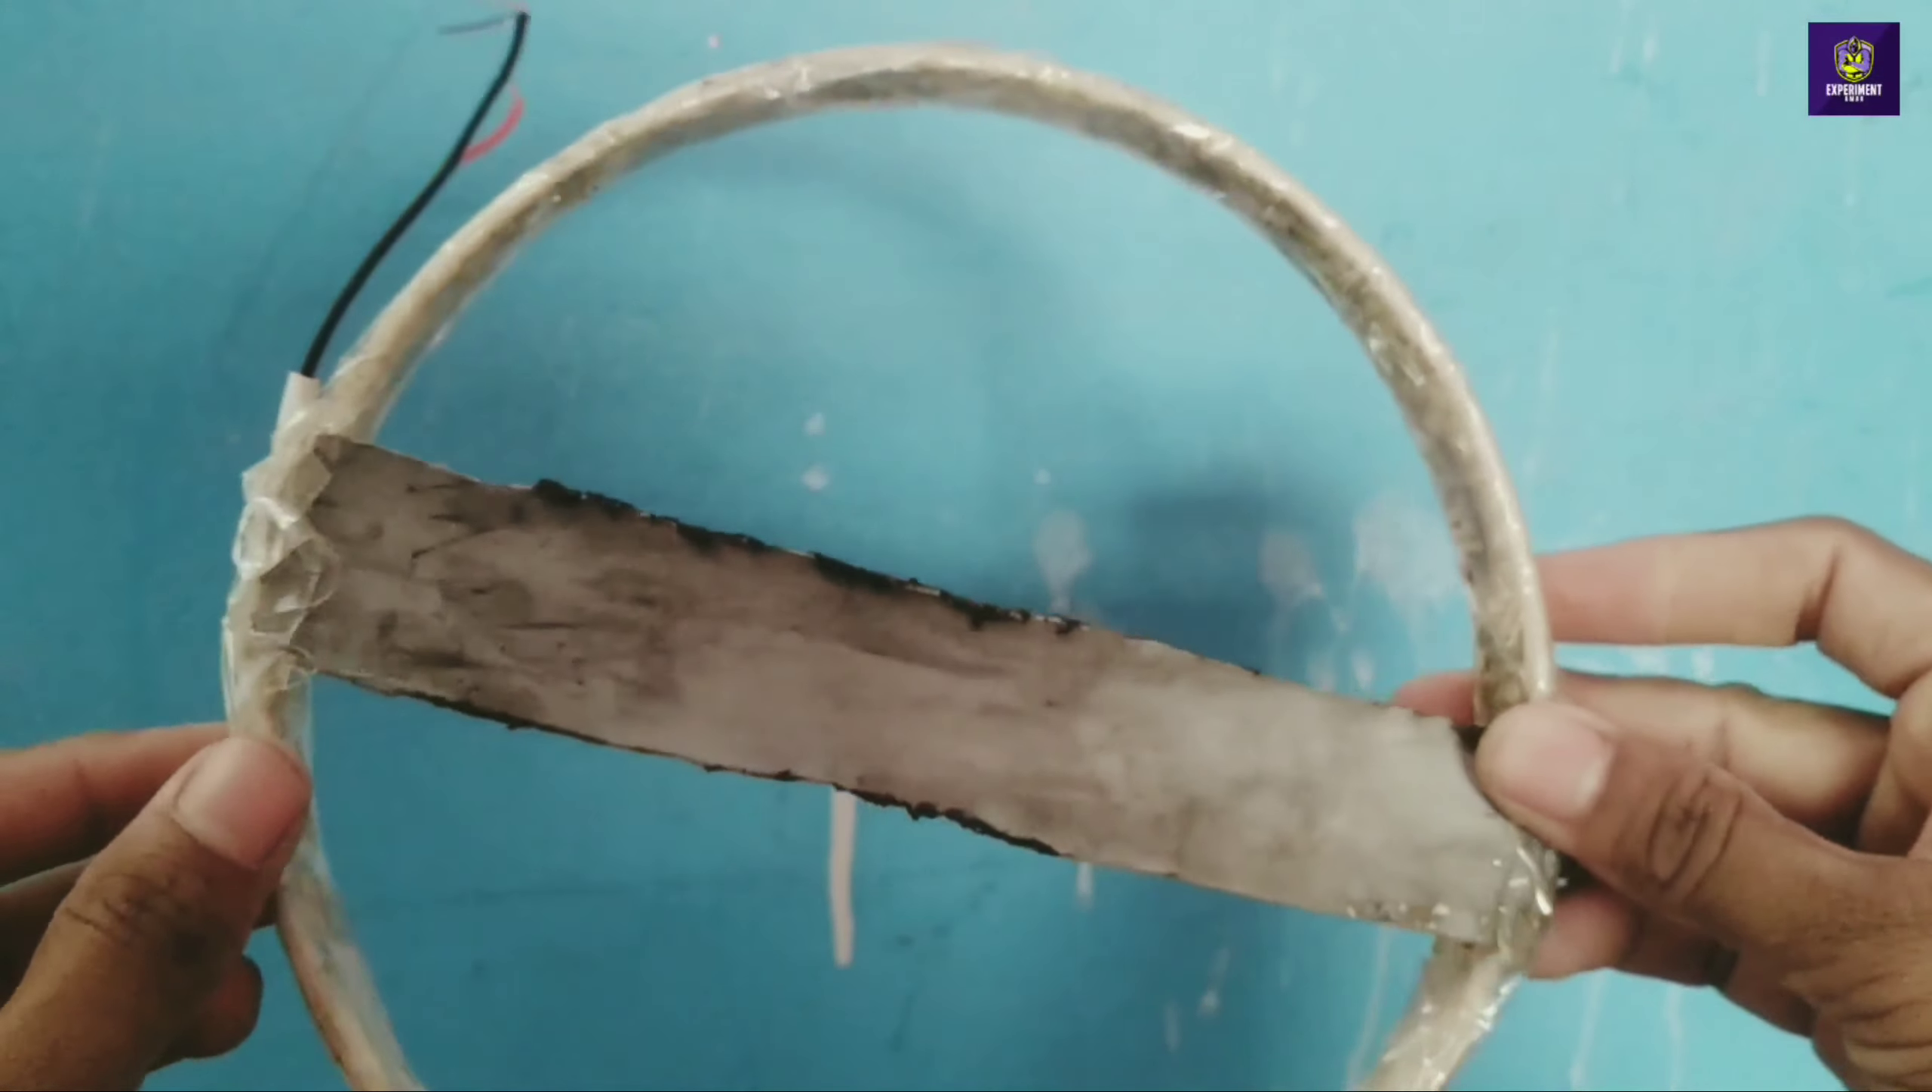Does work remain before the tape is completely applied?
No.